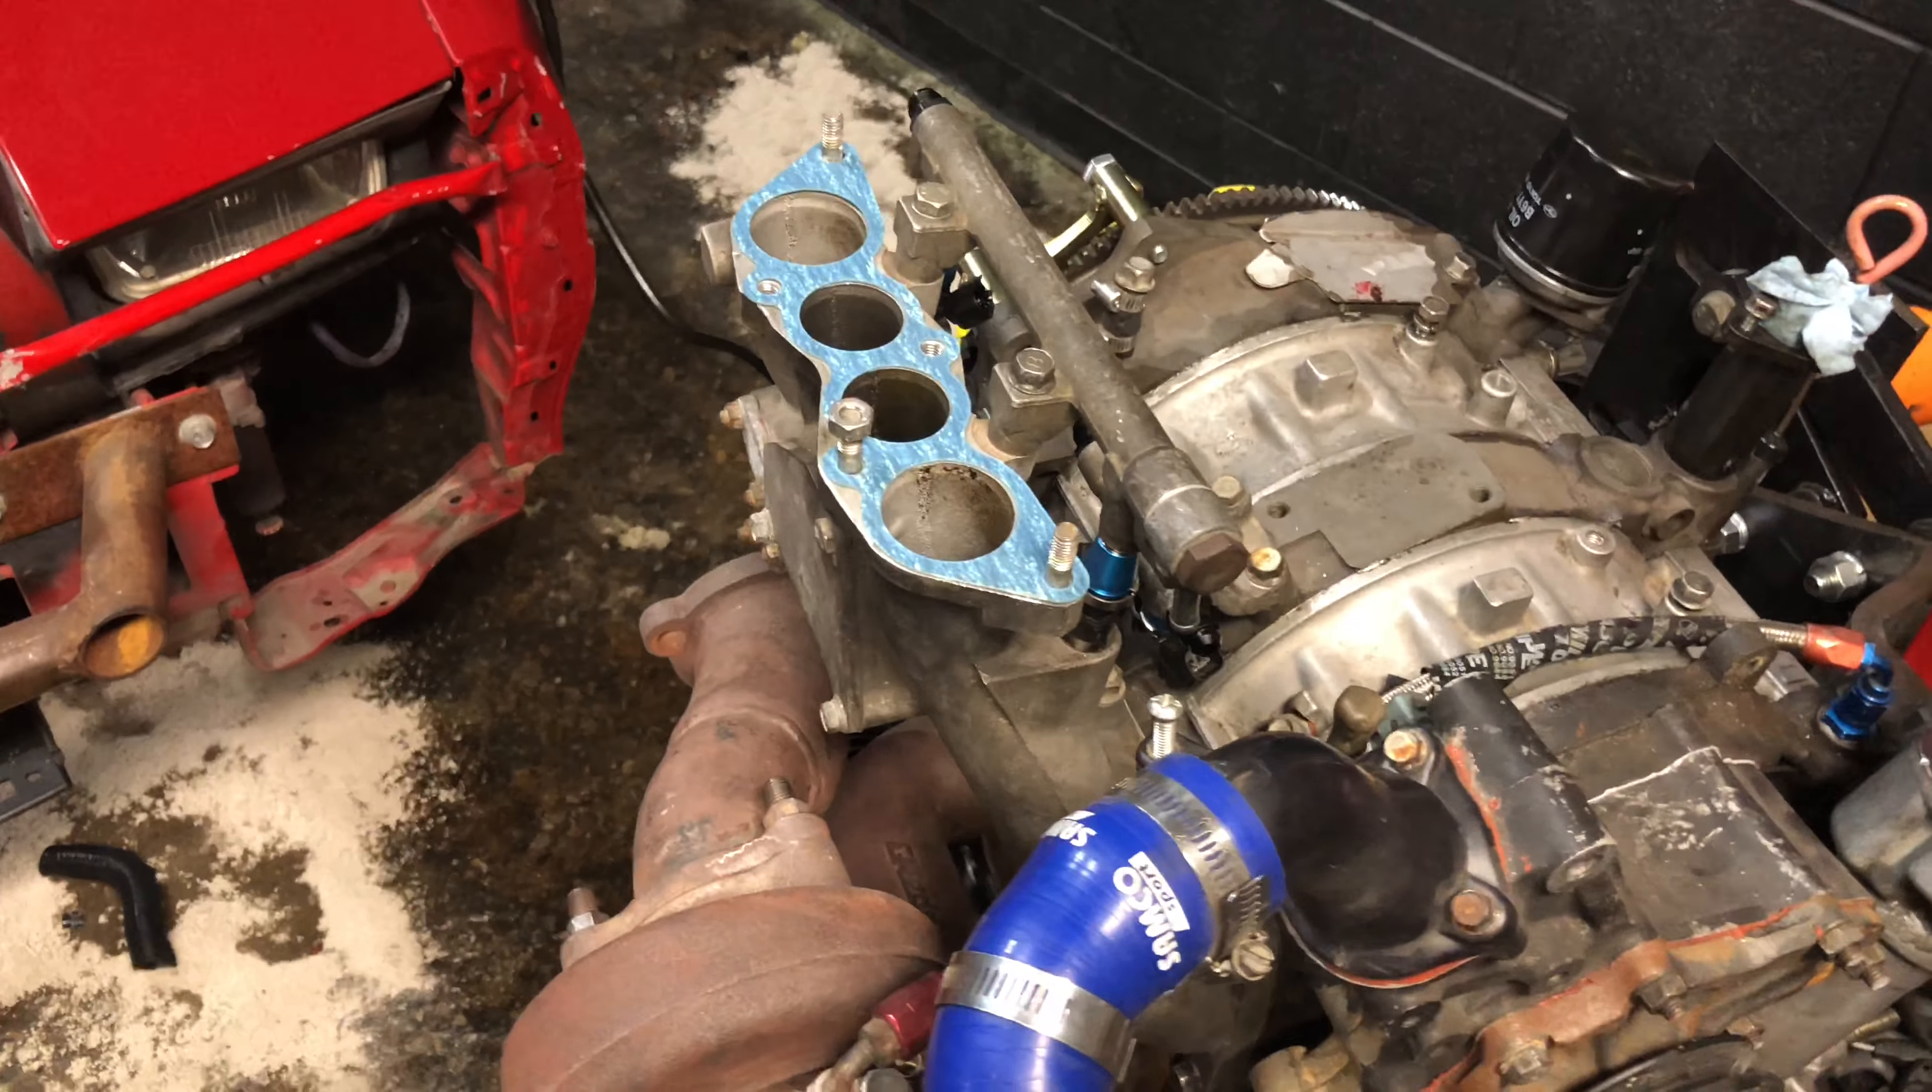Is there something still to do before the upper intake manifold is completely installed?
Yes.